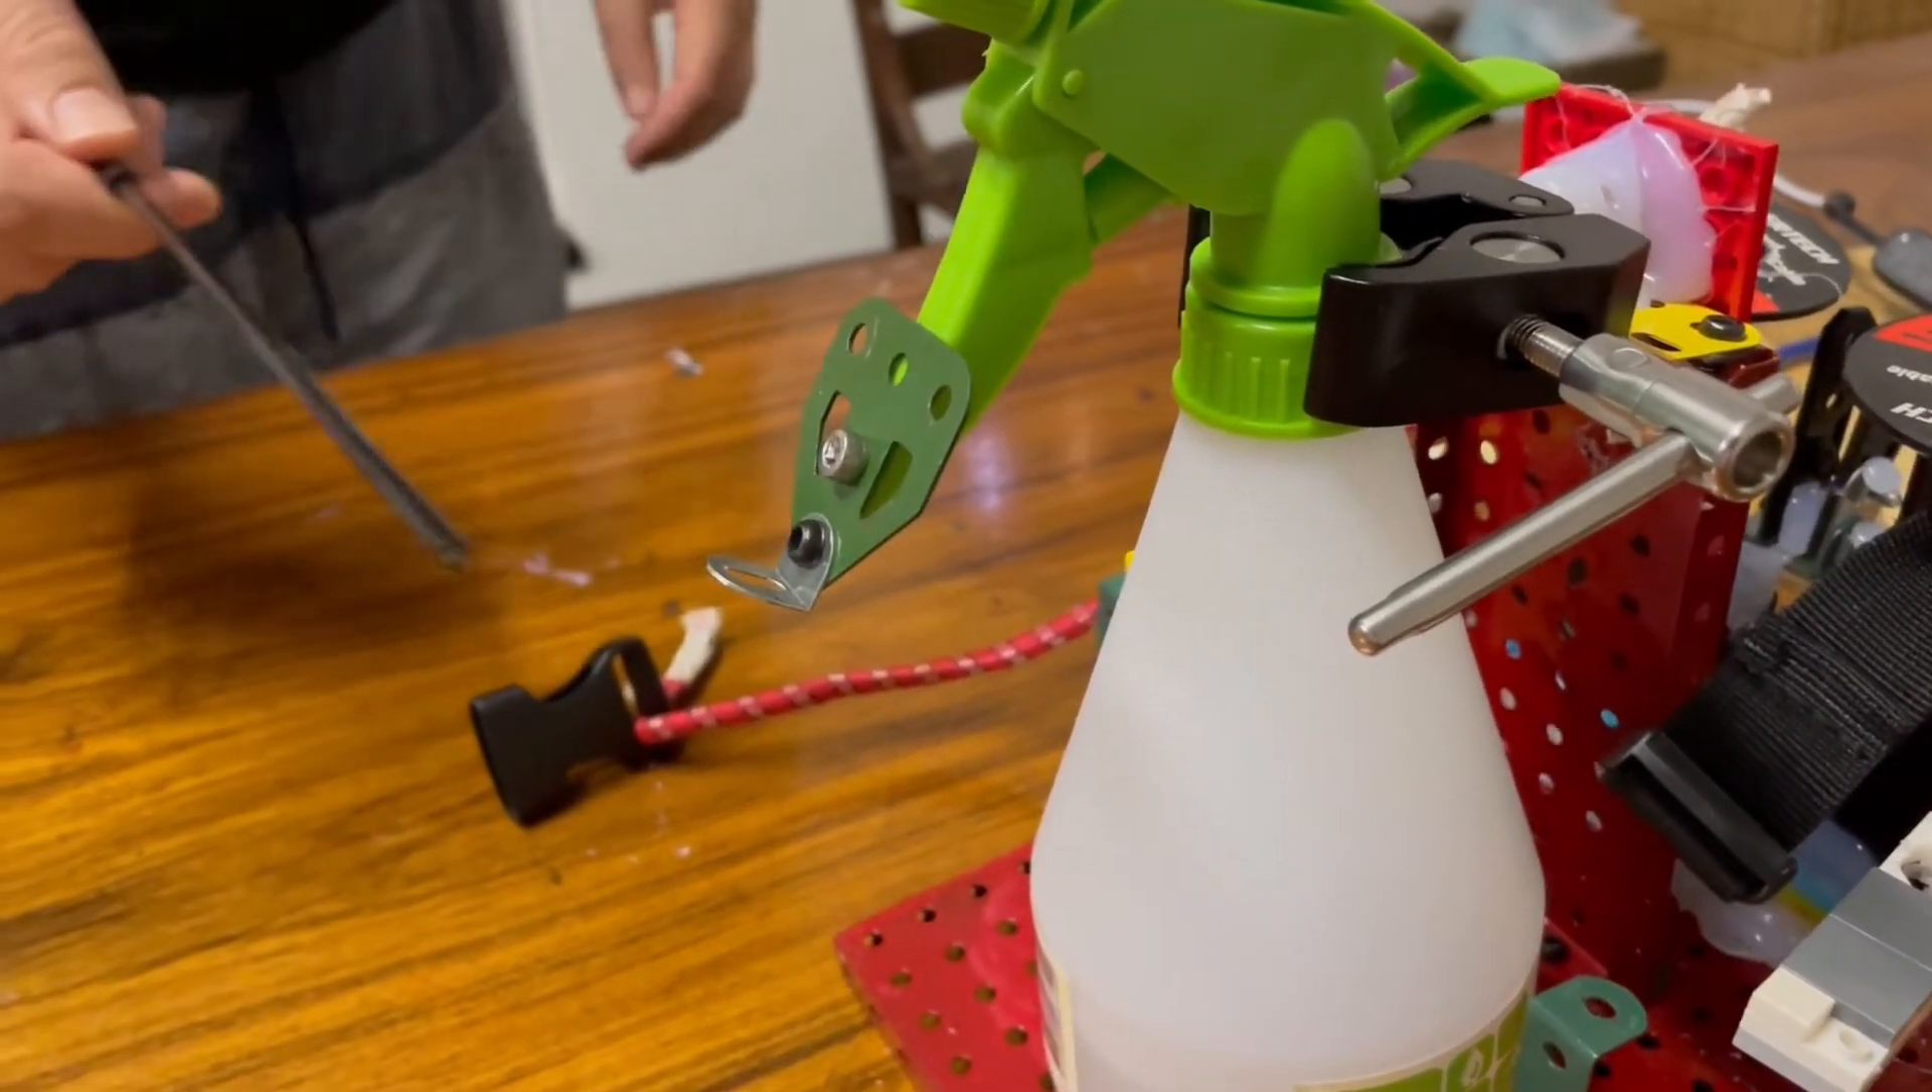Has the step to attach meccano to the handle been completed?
Yes.